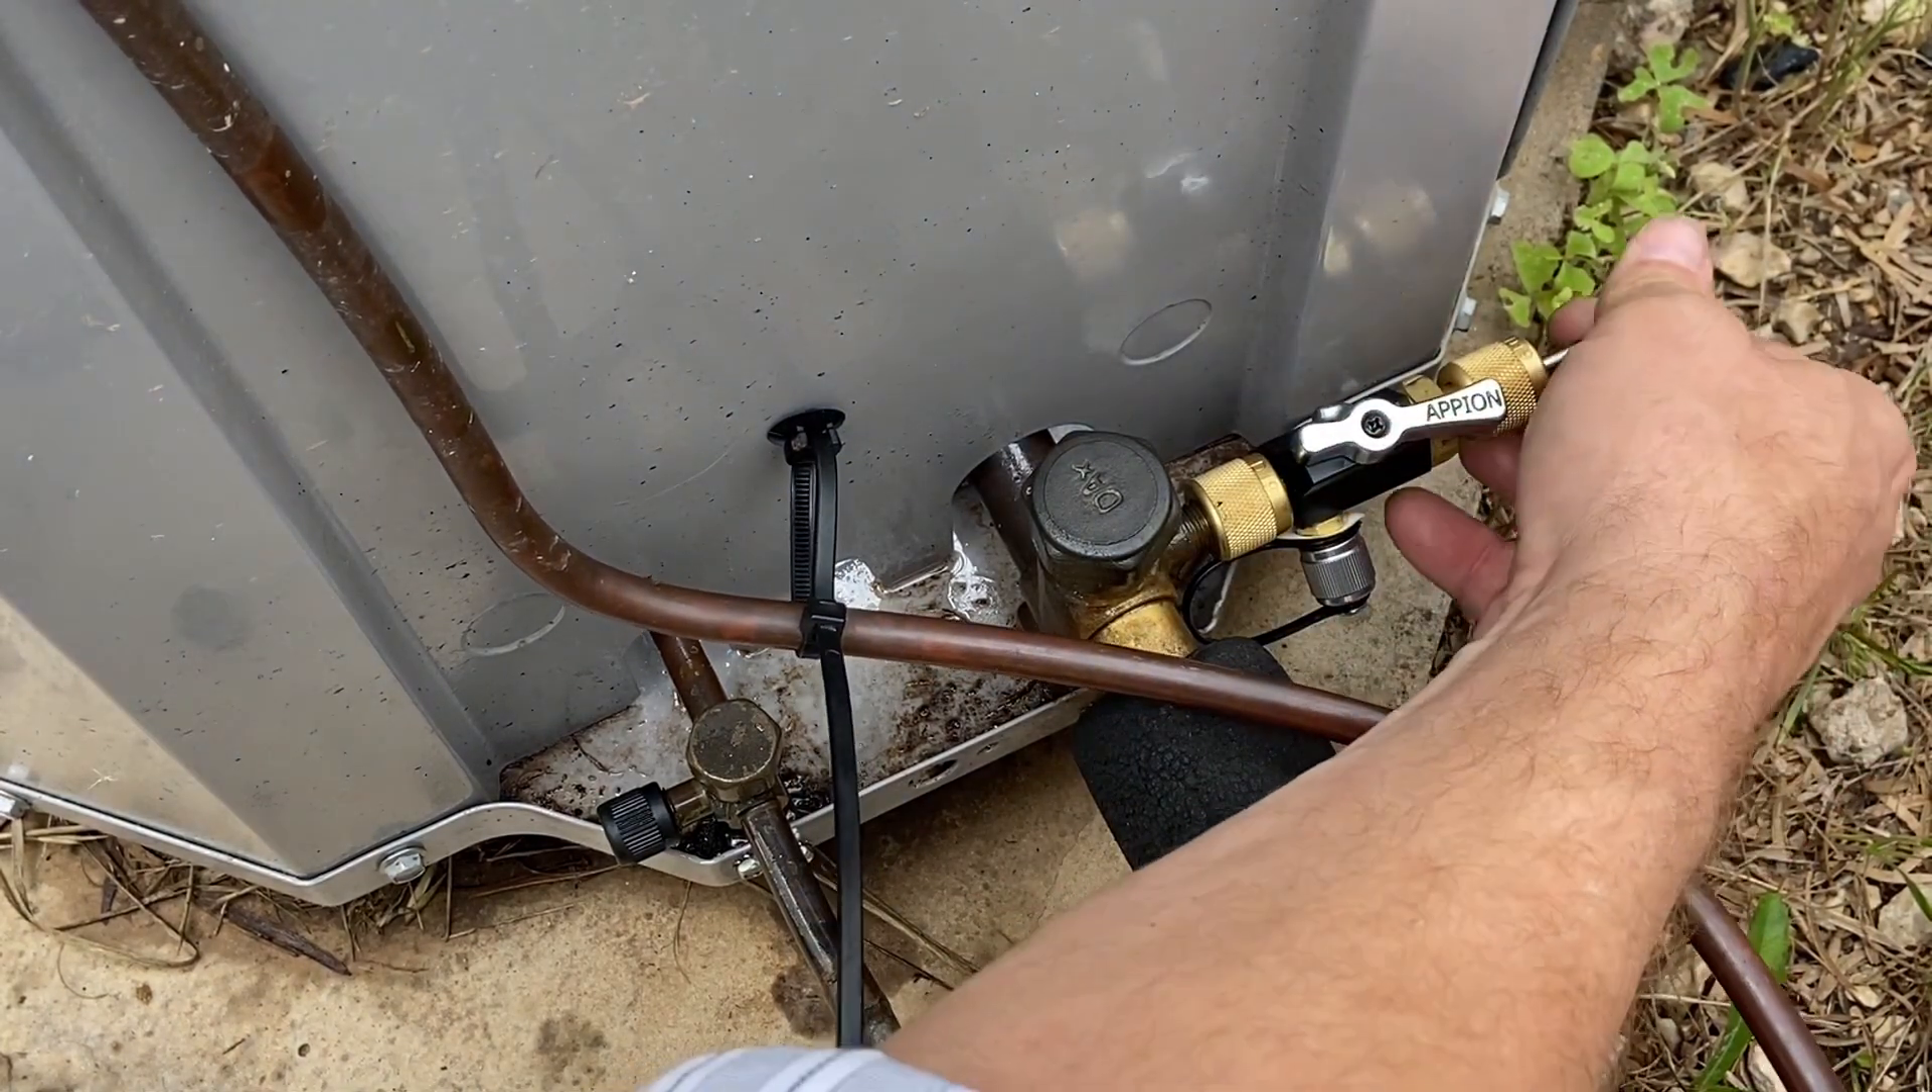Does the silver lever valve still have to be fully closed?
Yes.